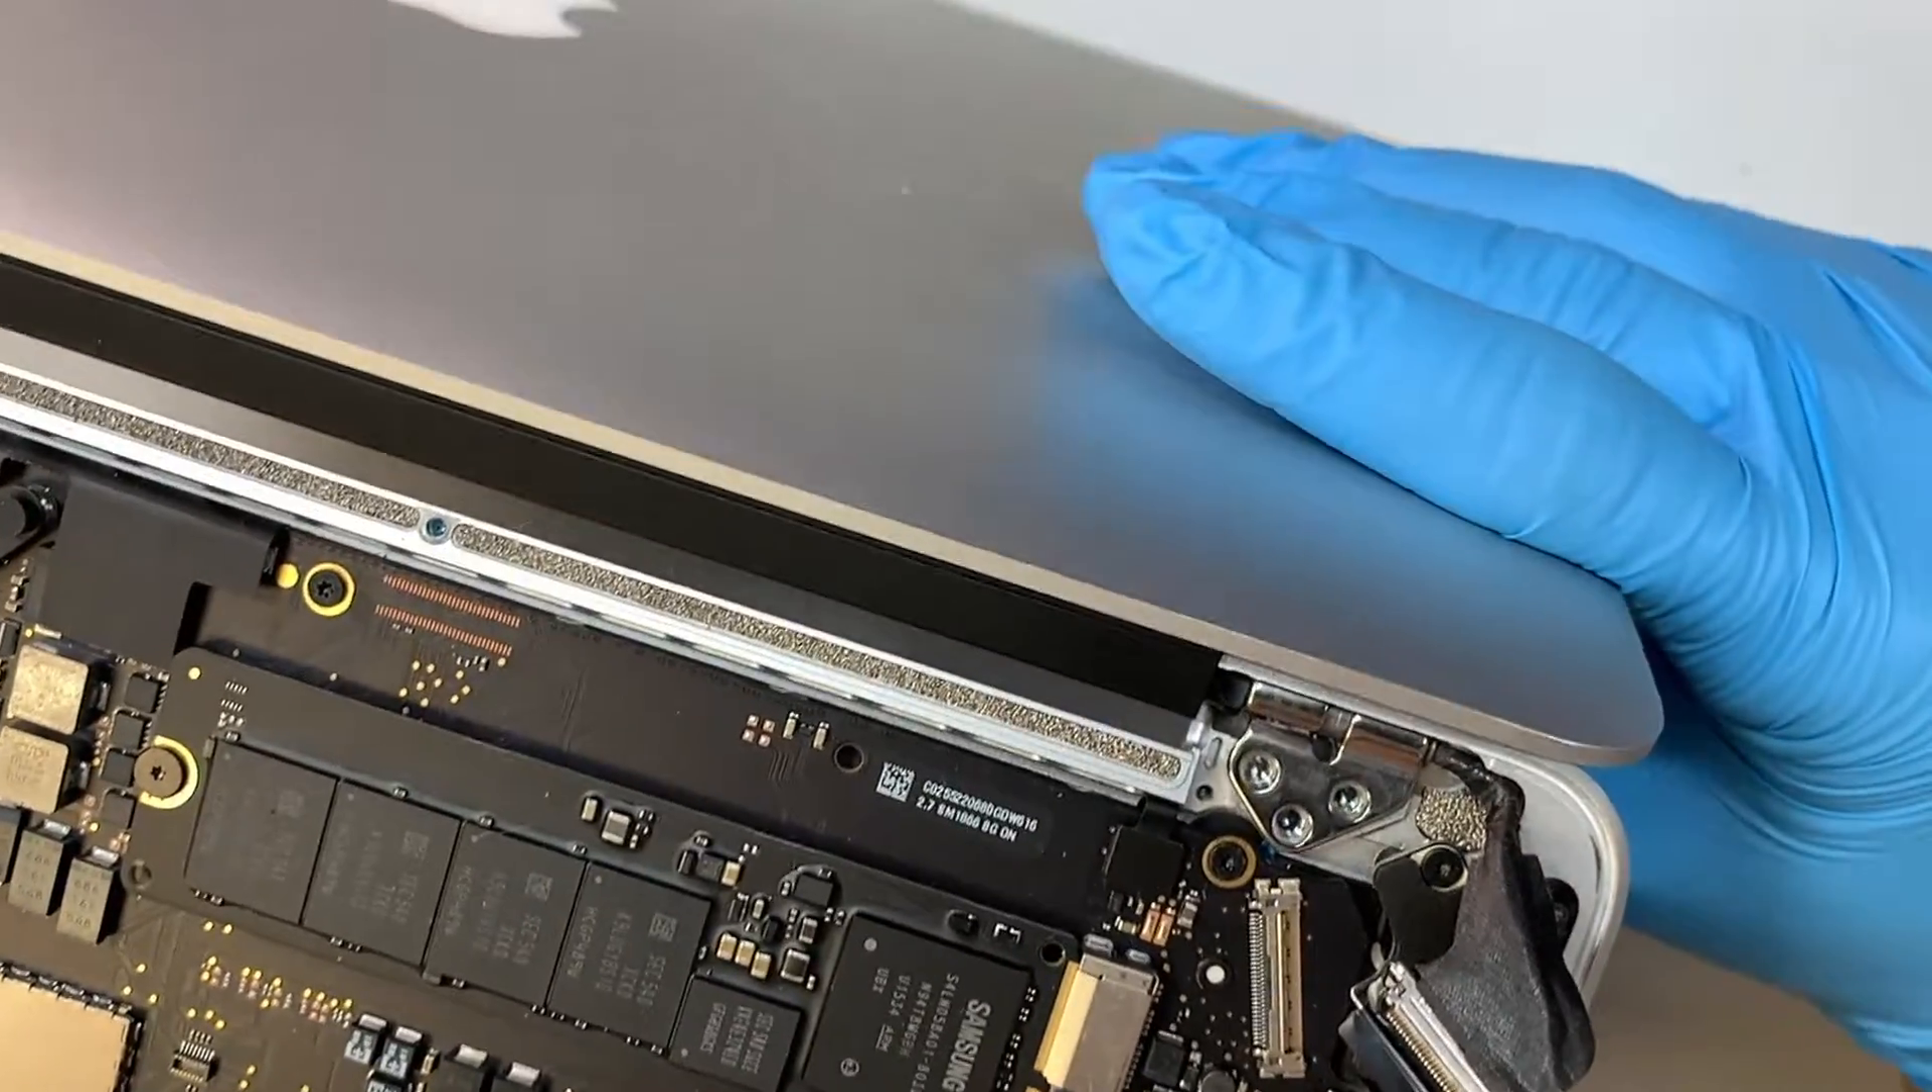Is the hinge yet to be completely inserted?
No.